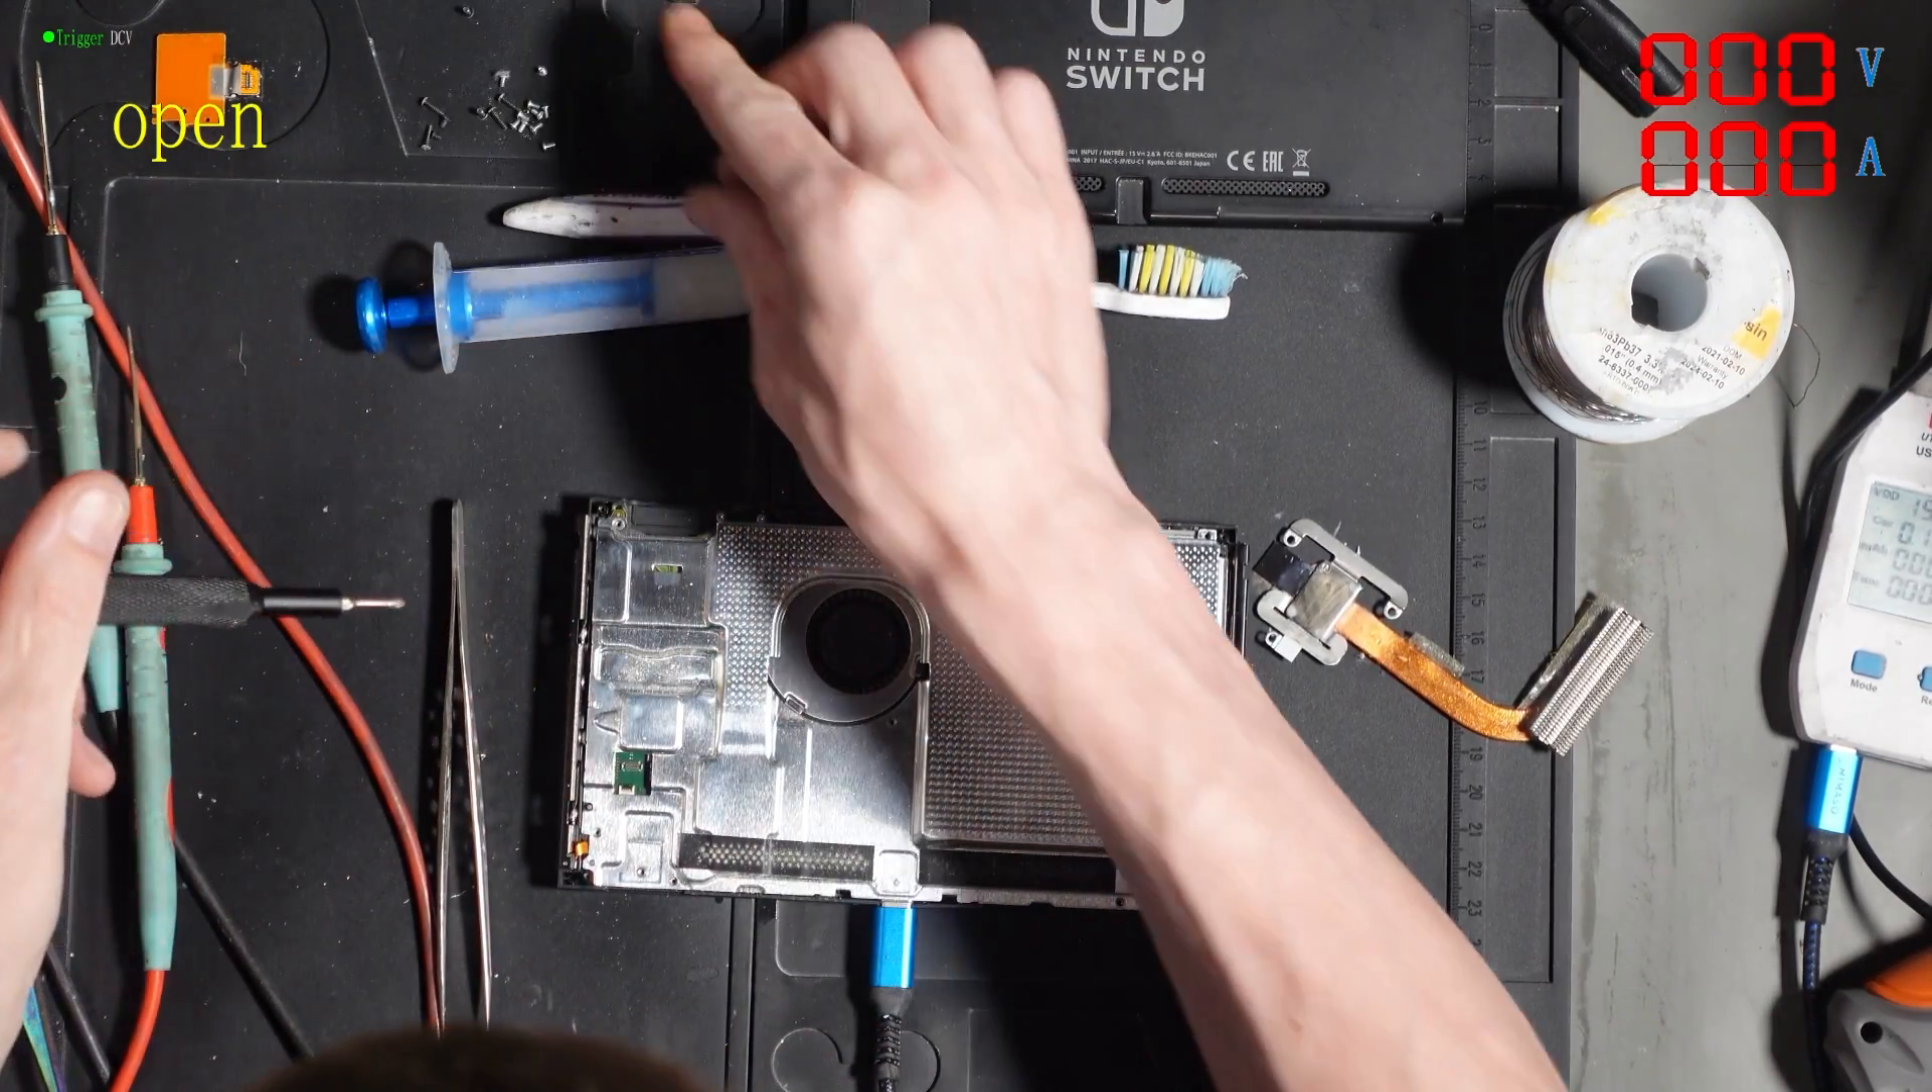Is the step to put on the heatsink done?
No.